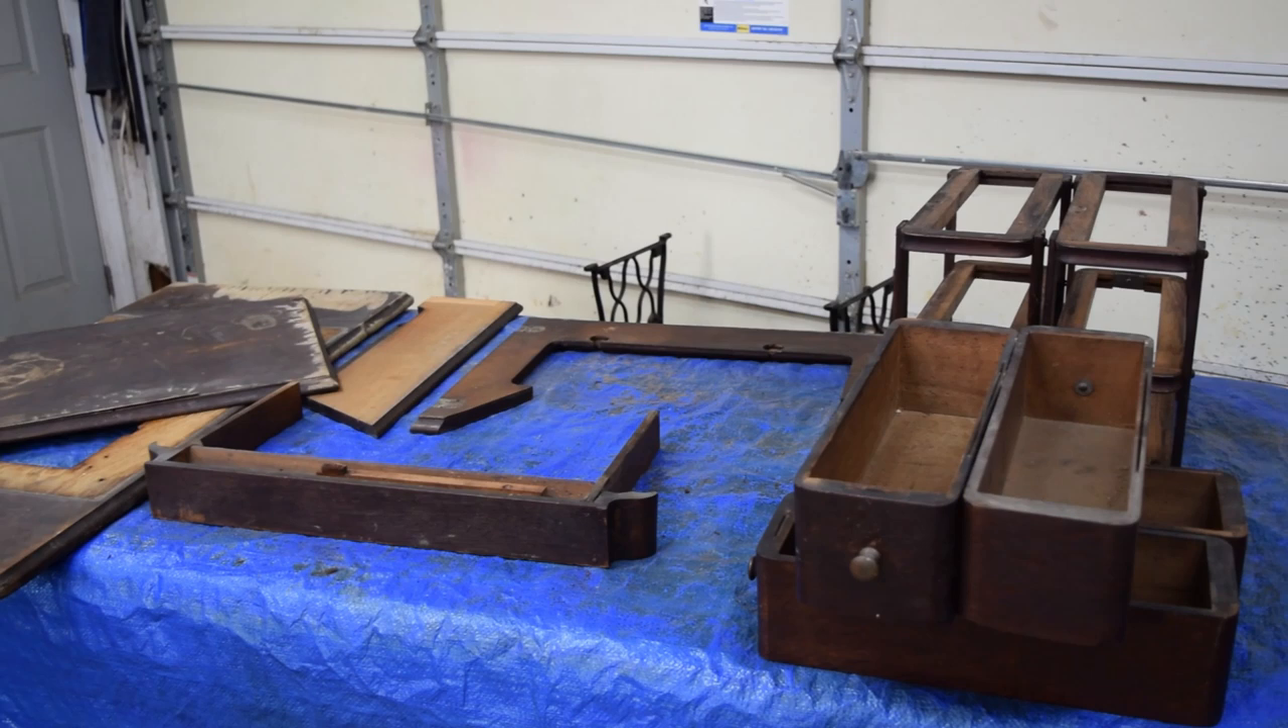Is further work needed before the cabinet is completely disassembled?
No.